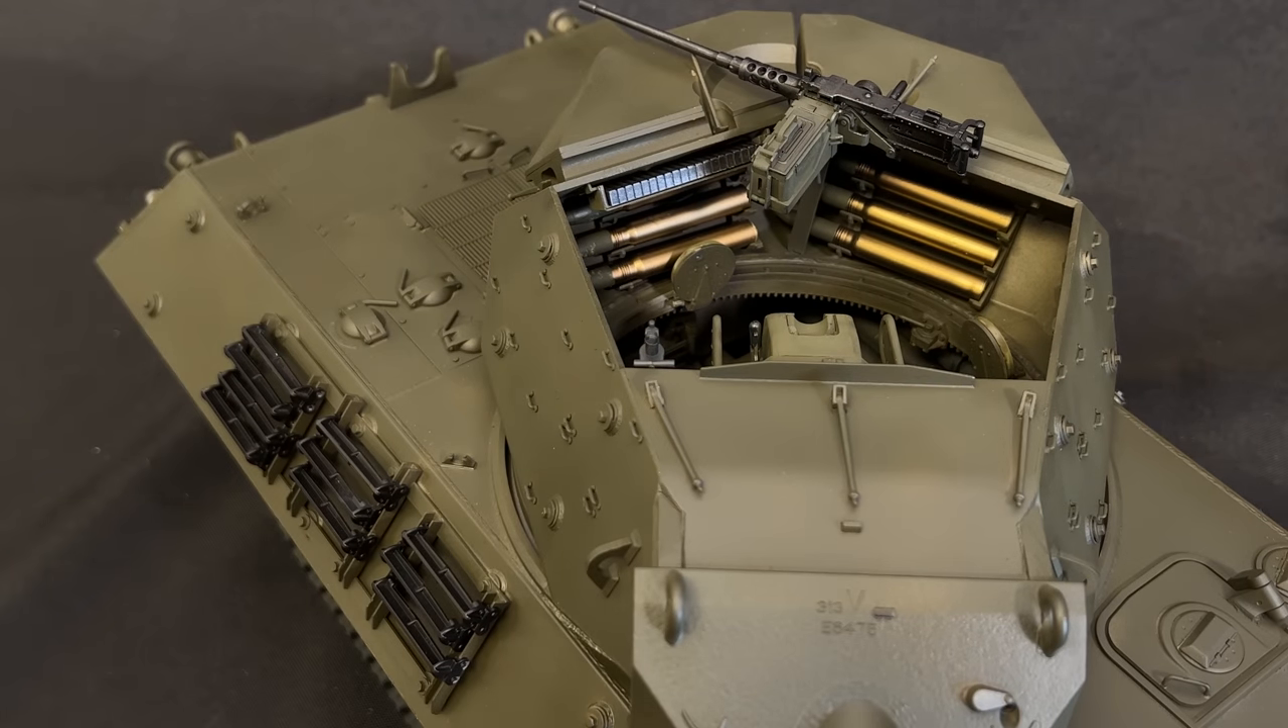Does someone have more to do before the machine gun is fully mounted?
No.